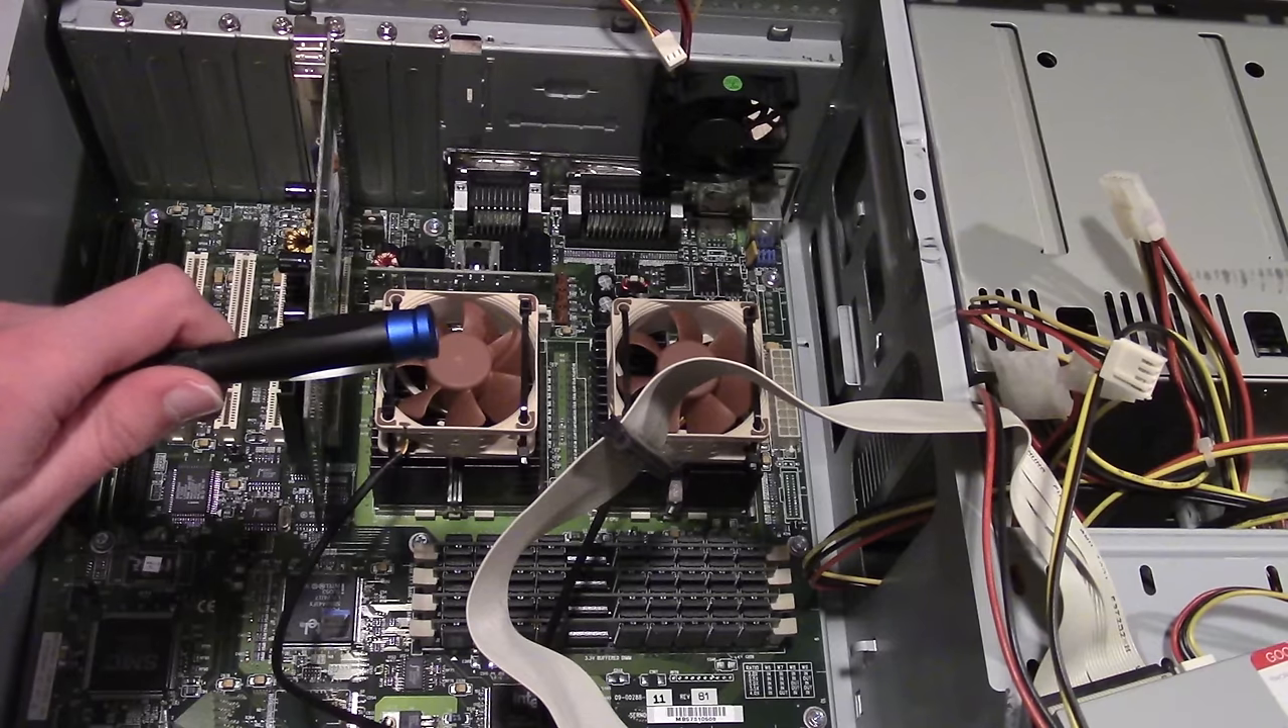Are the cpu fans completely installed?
Yes.